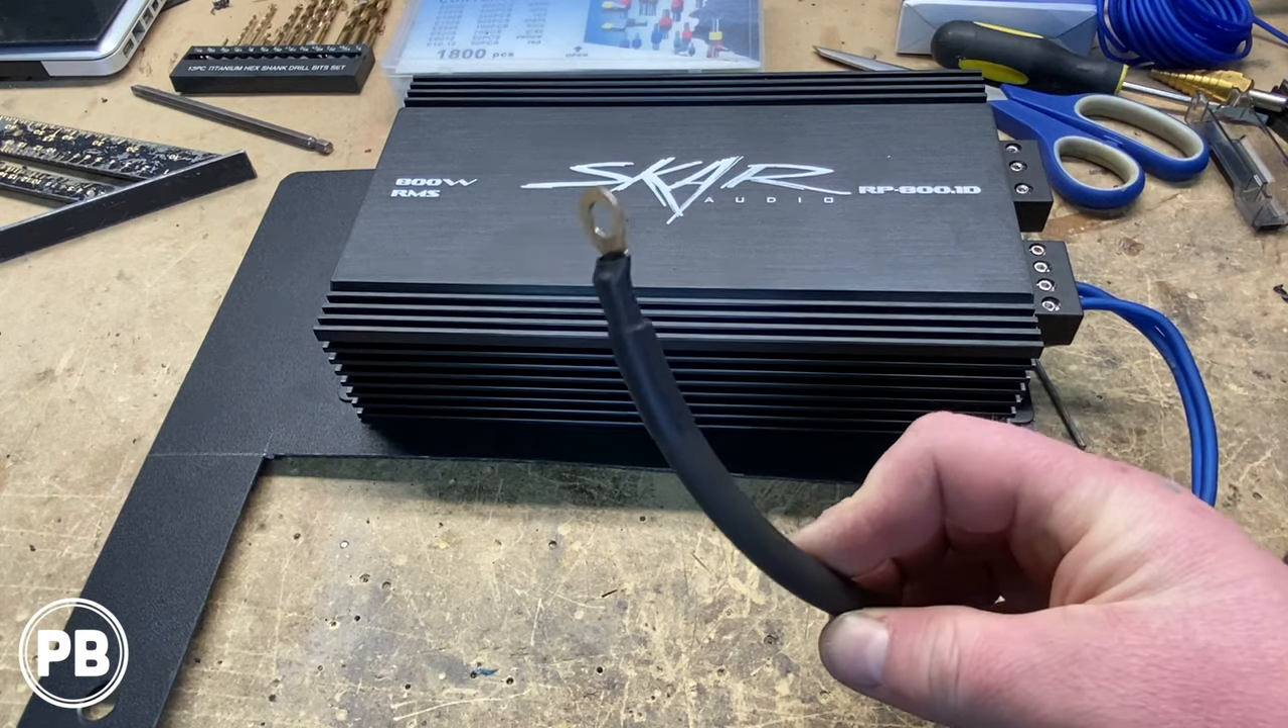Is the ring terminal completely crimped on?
Yes.